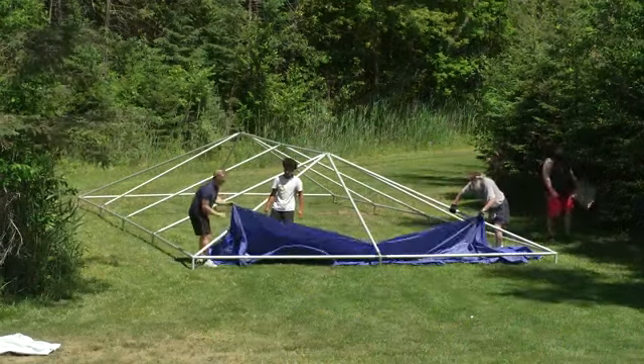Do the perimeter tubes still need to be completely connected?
No.